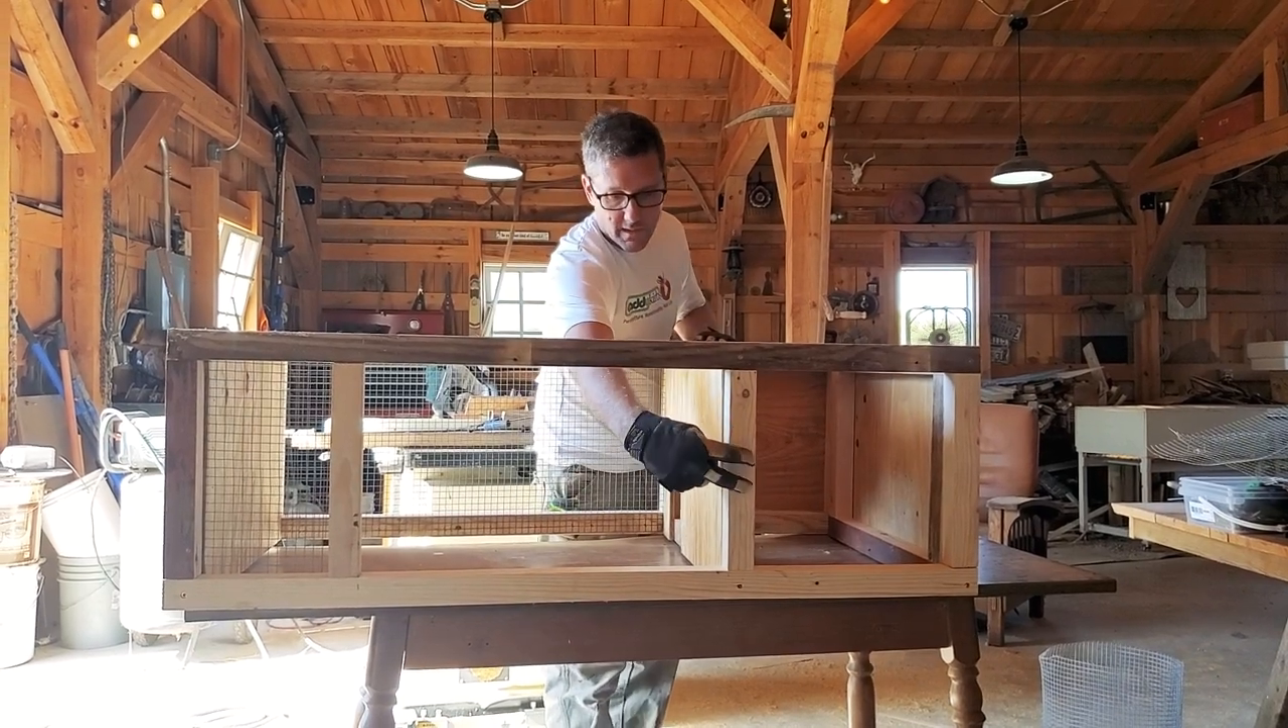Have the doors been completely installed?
No.